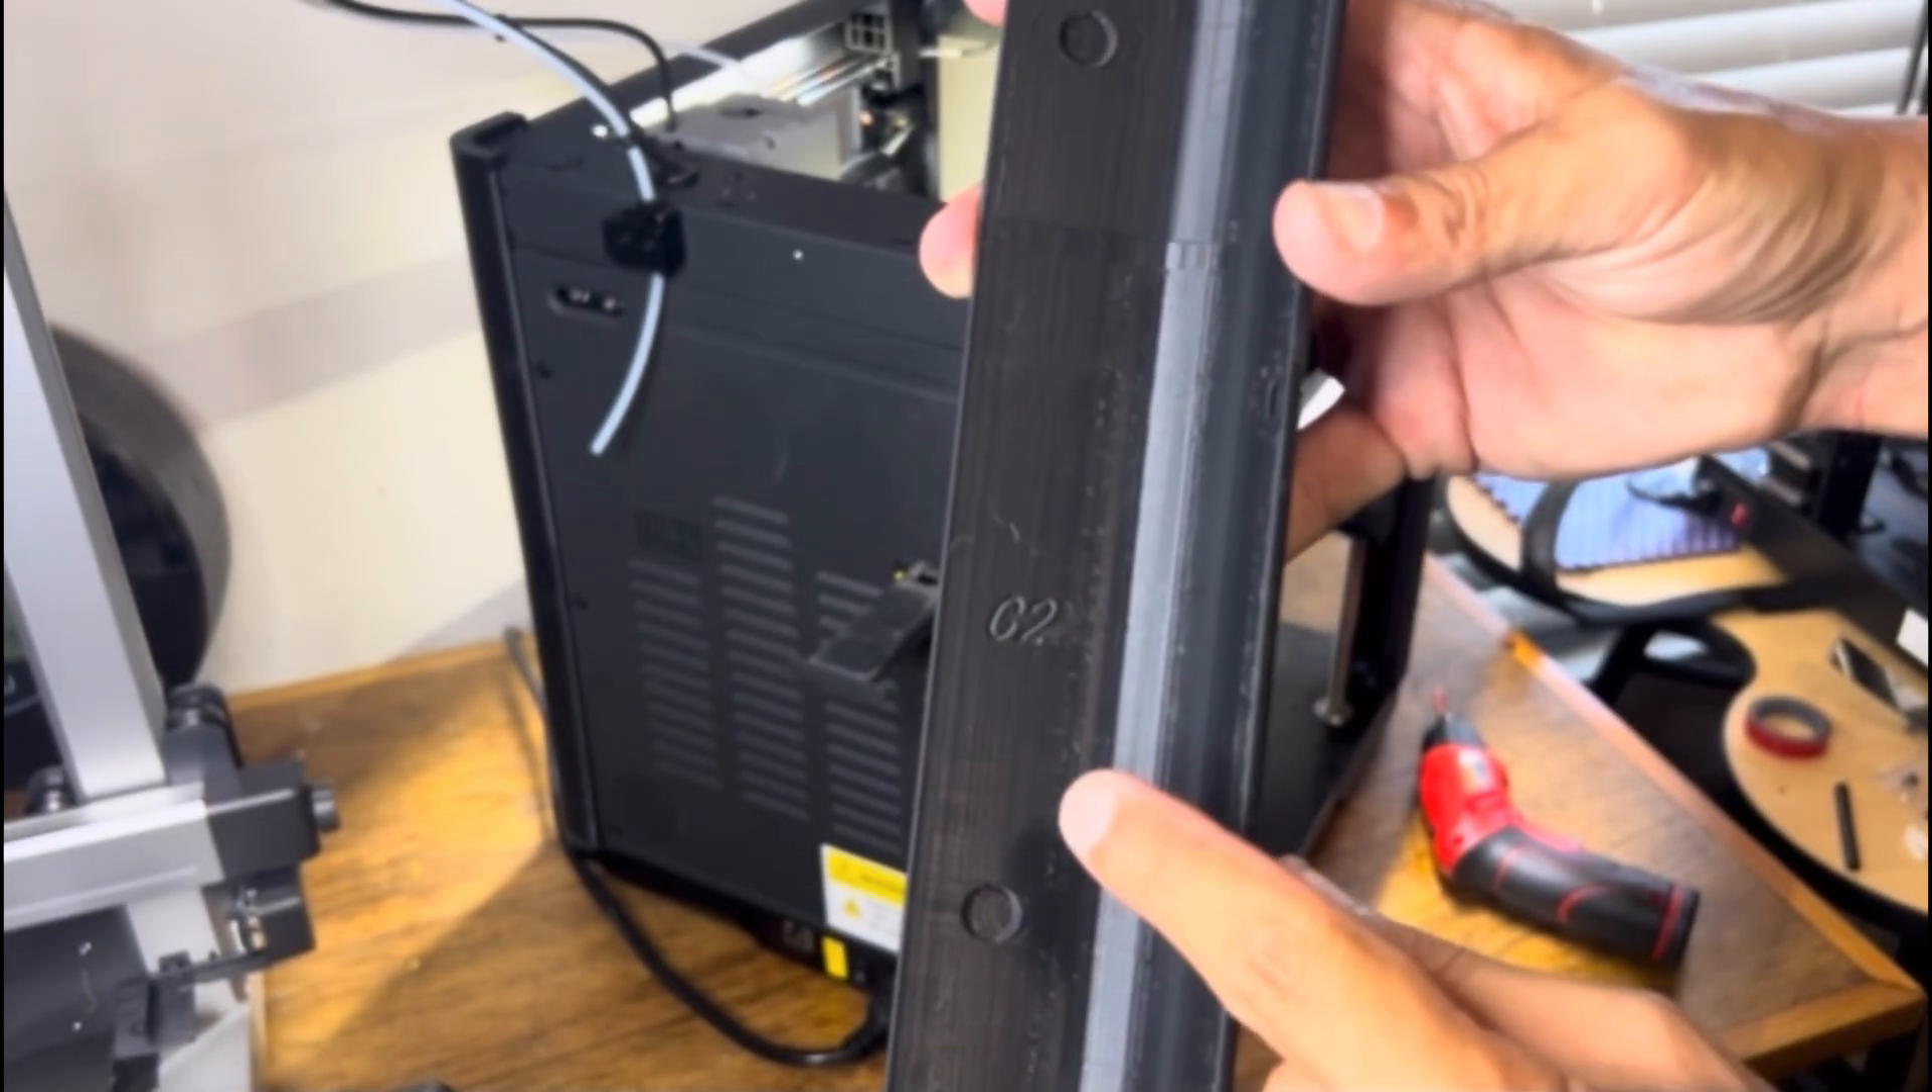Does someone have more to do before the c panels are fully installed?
Yes.